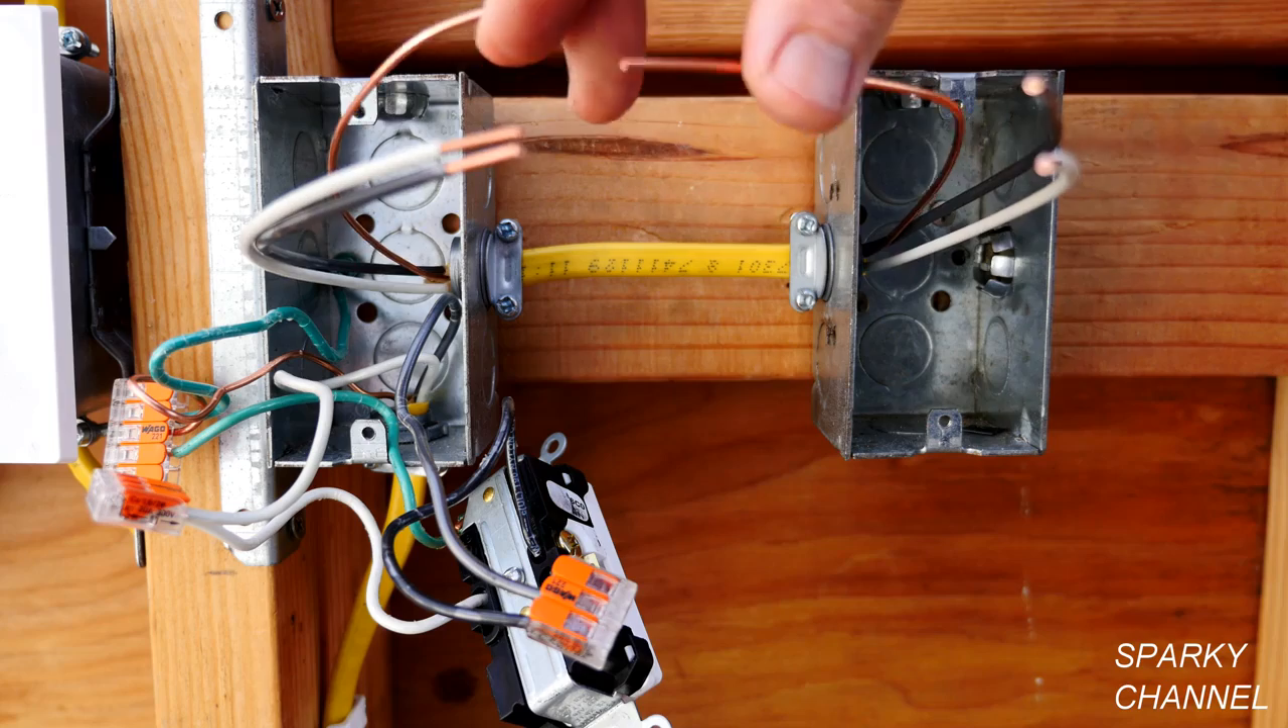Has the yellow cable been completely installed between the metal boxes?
Yes.